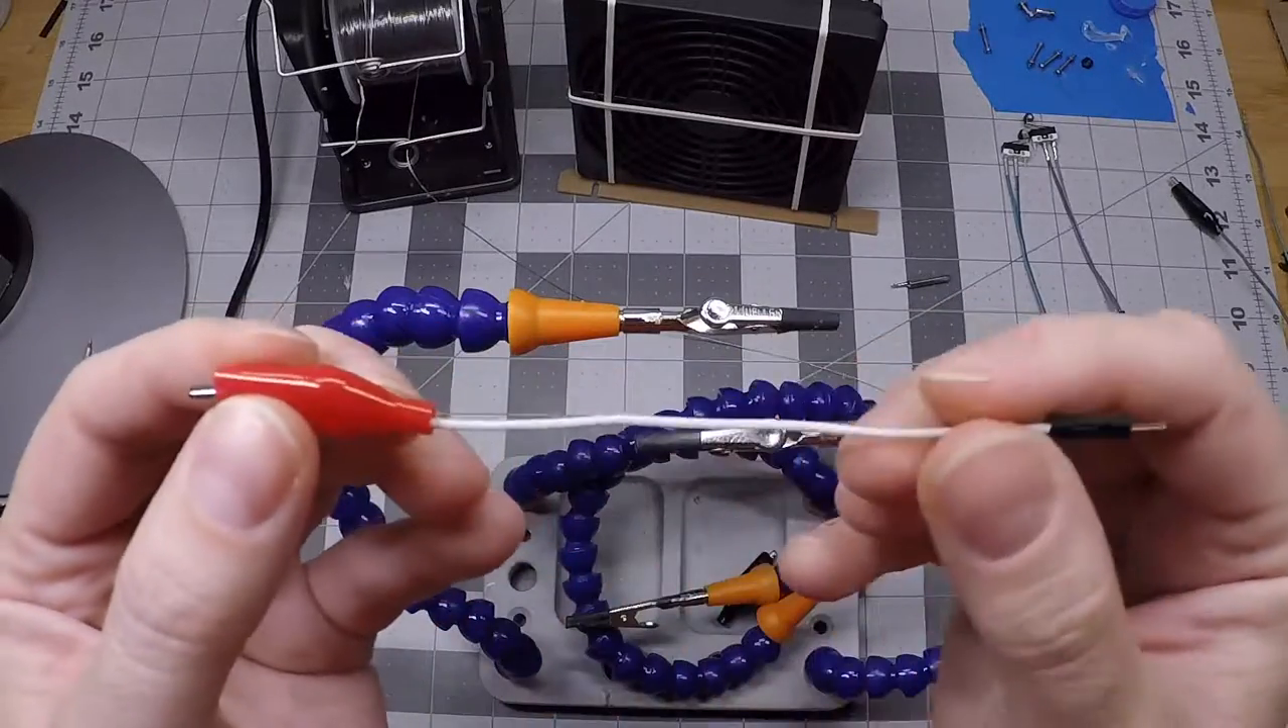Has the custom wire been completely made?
Yes.